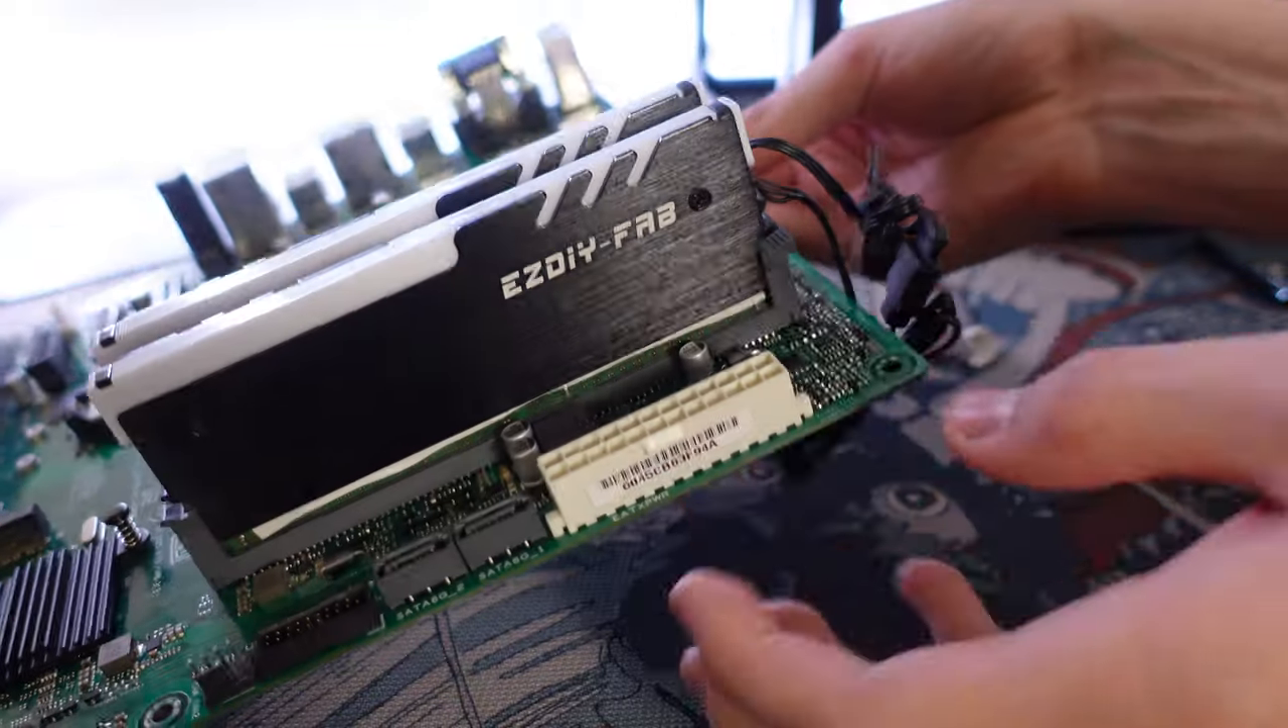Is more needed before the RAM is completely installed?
No.